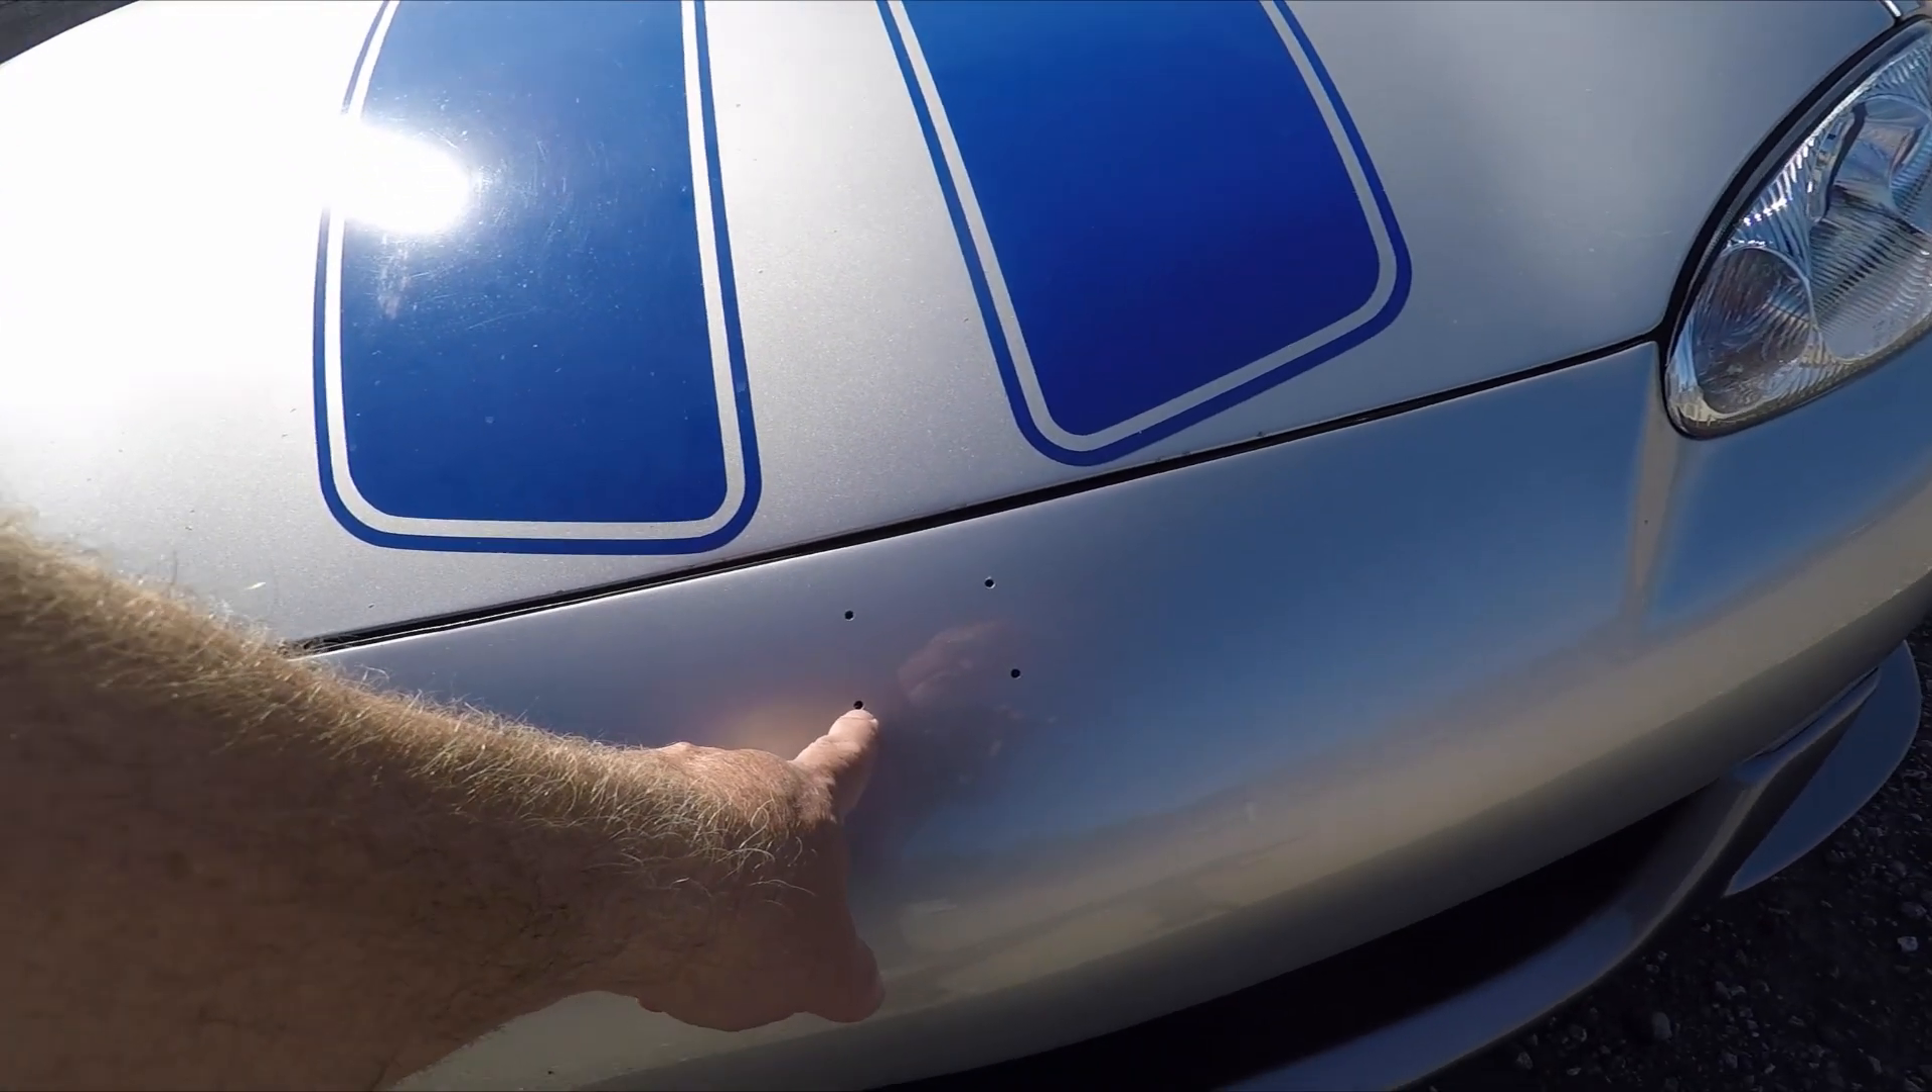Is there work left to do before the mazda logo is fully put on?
Yes.